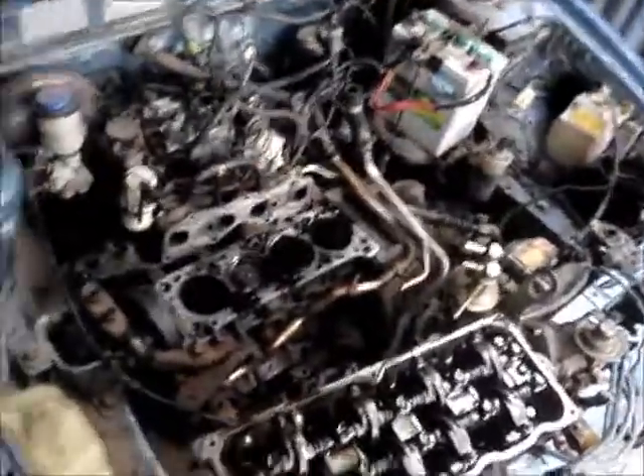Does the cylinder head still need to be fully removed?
No.